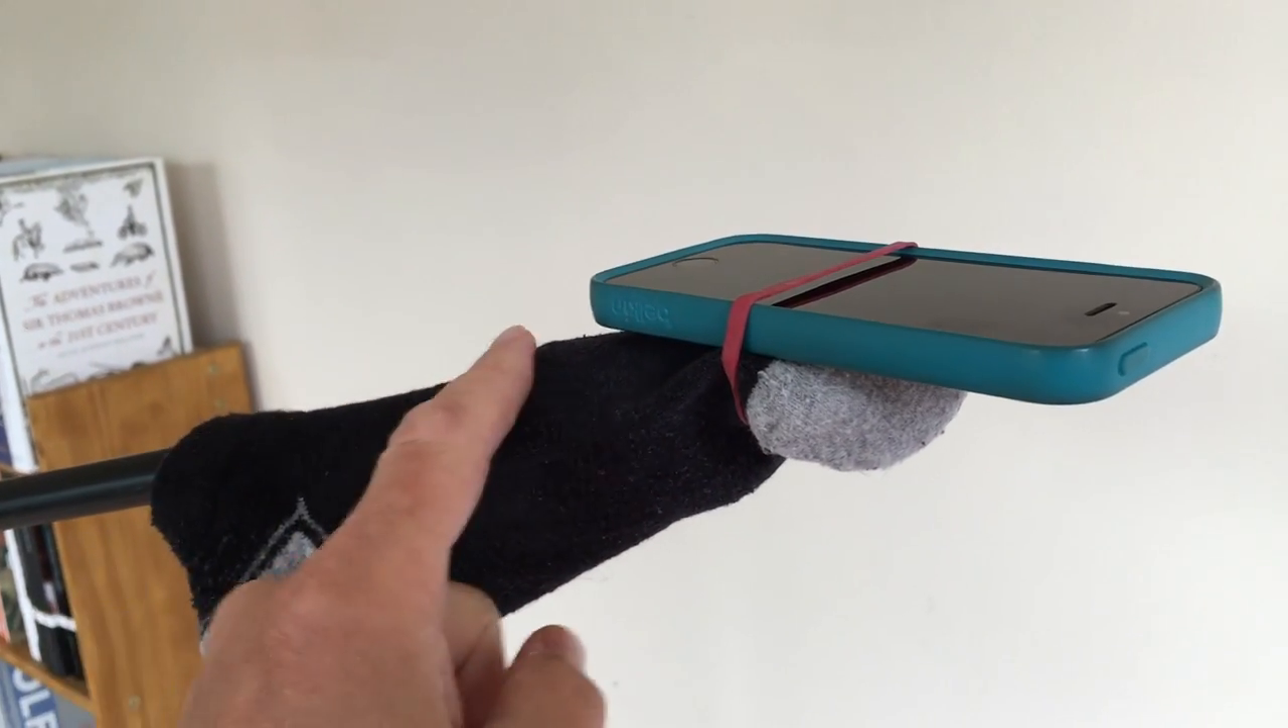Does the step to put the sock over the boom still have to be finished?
No.